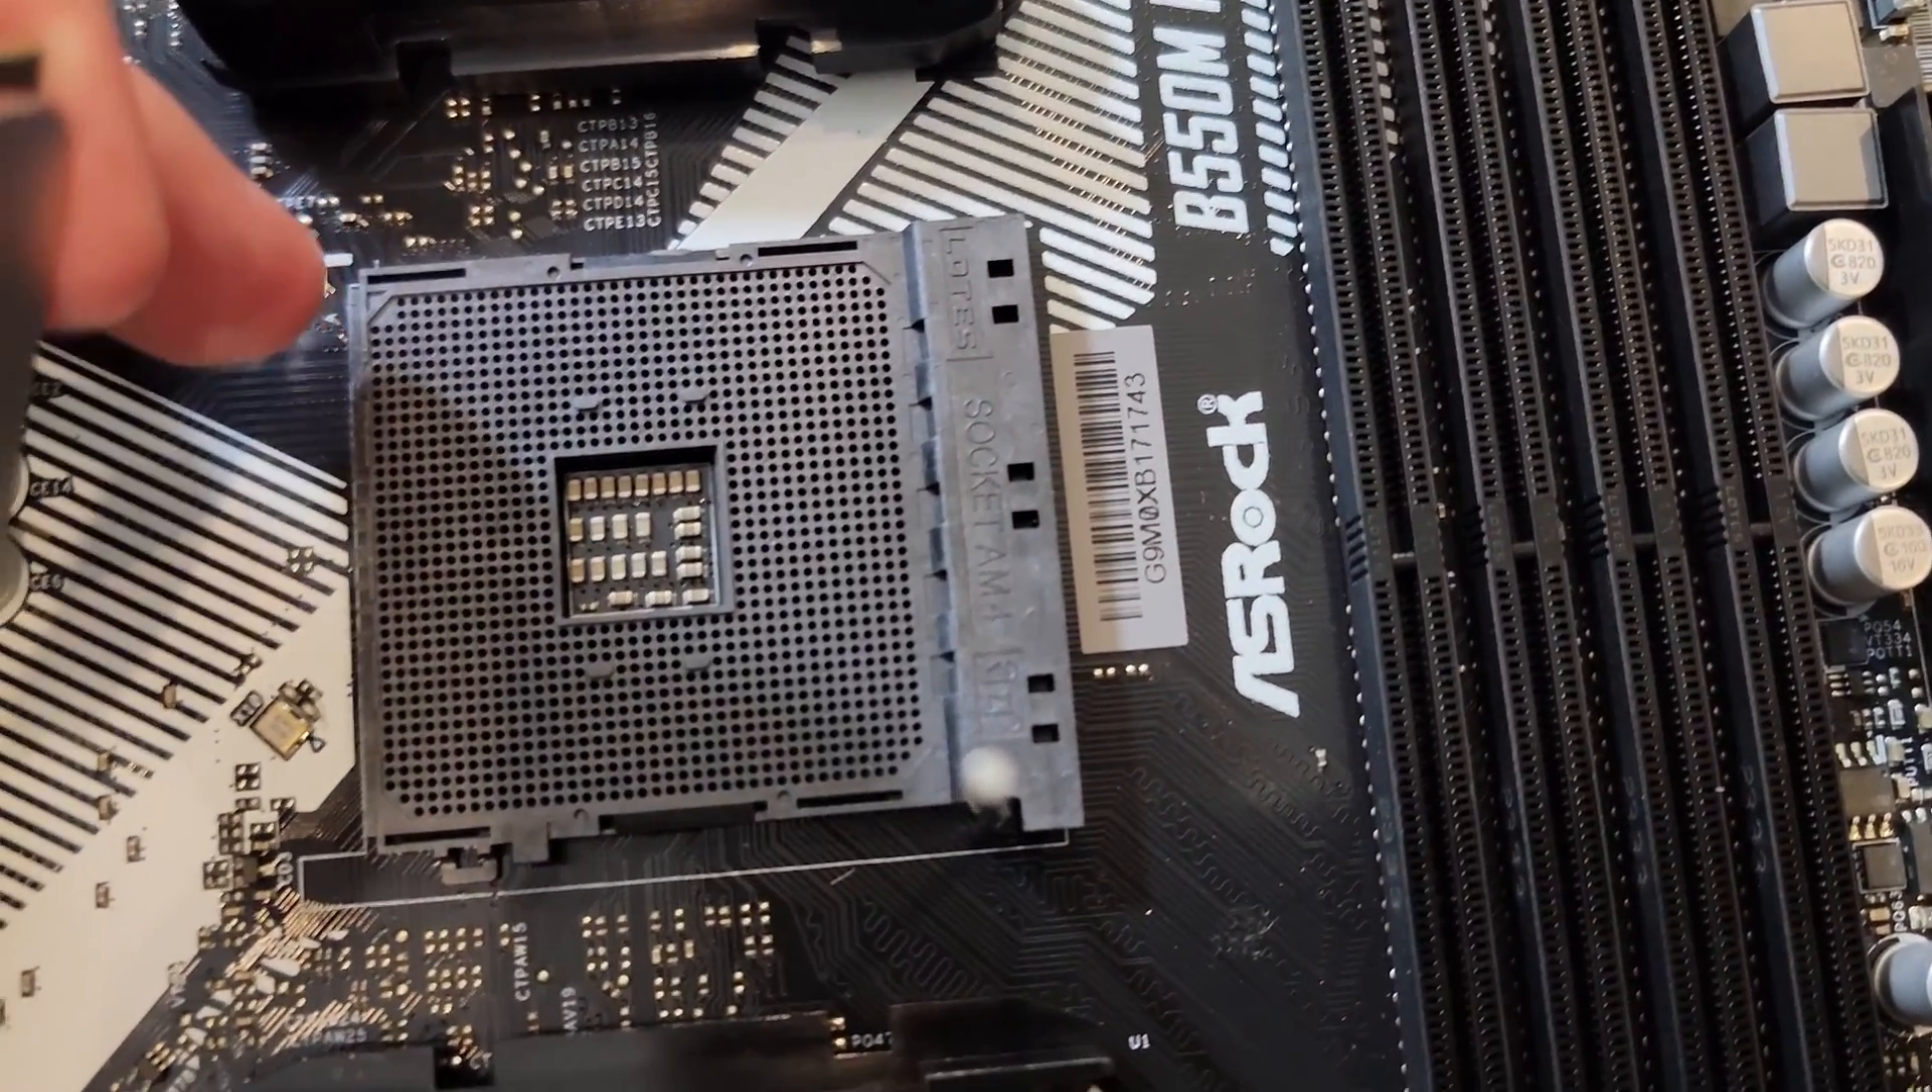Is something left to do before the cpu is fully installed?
Yes.